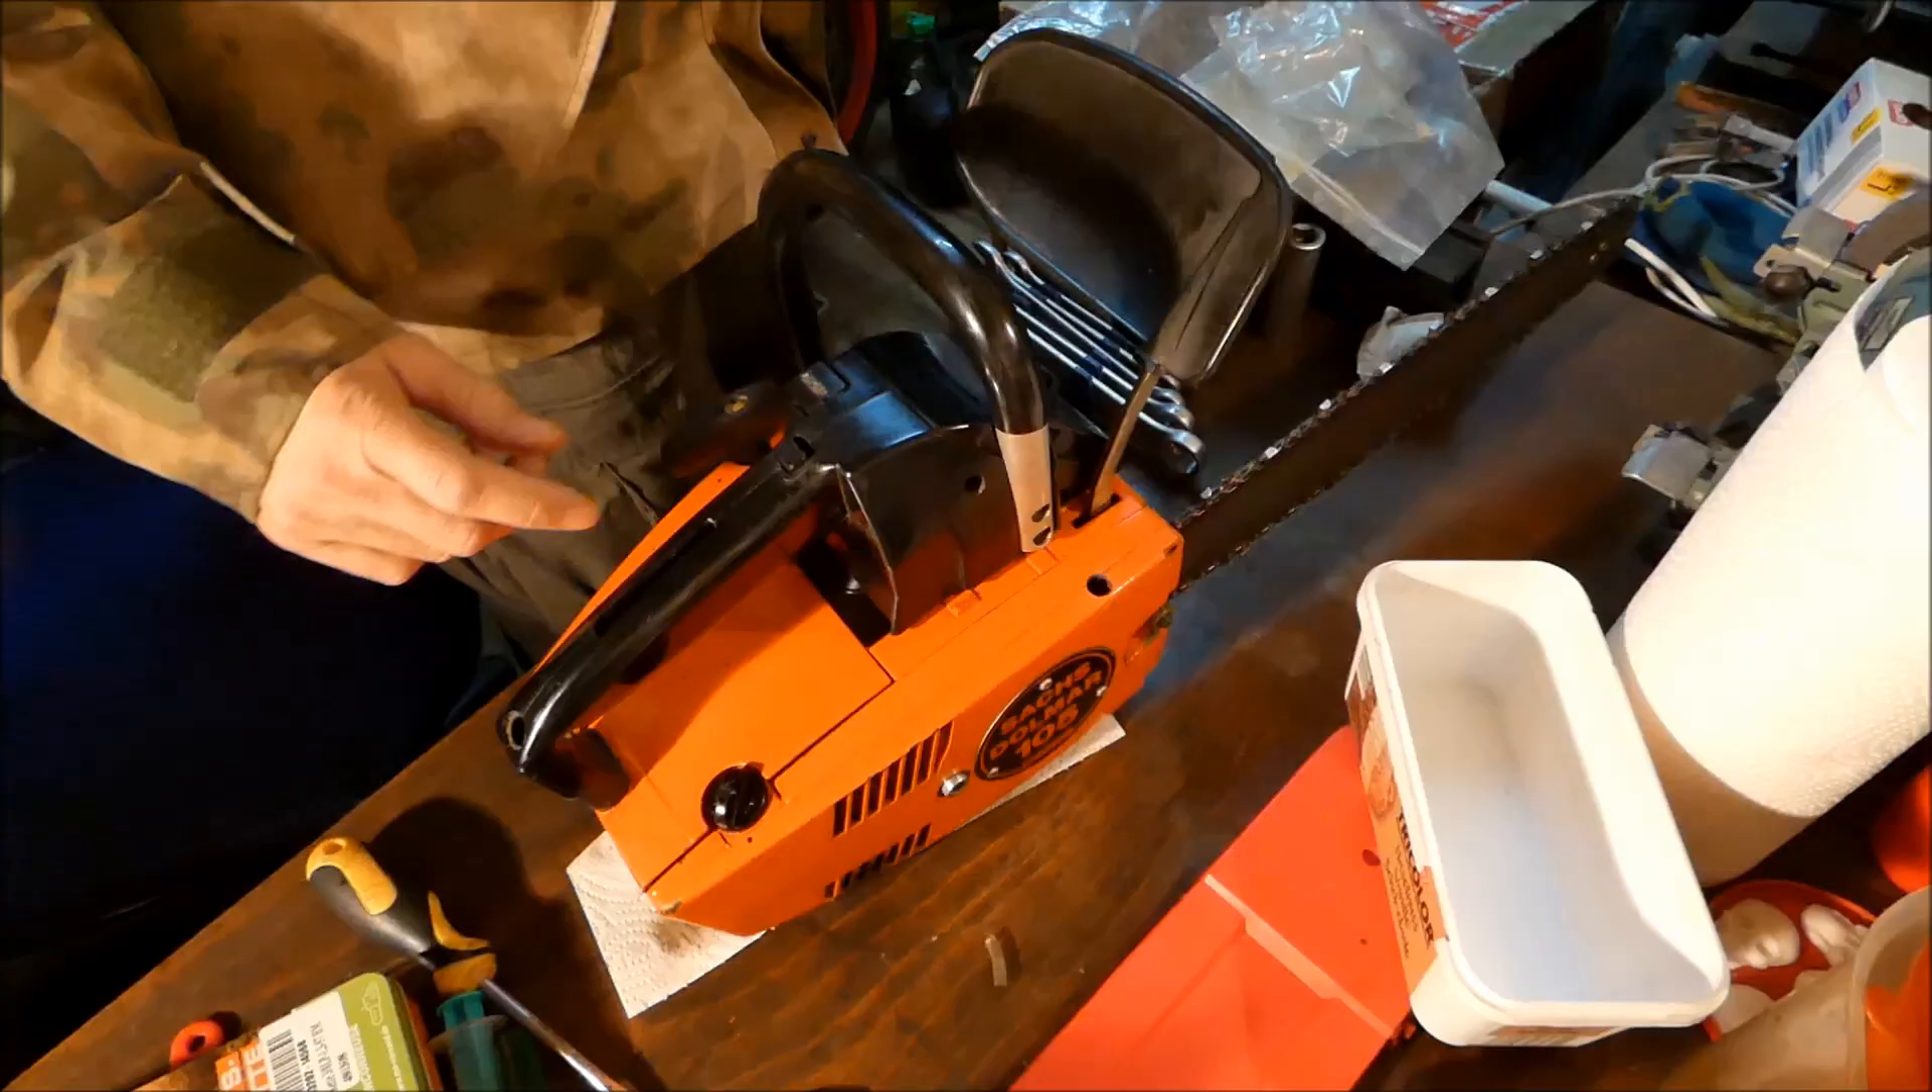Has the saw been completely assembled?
Yes.